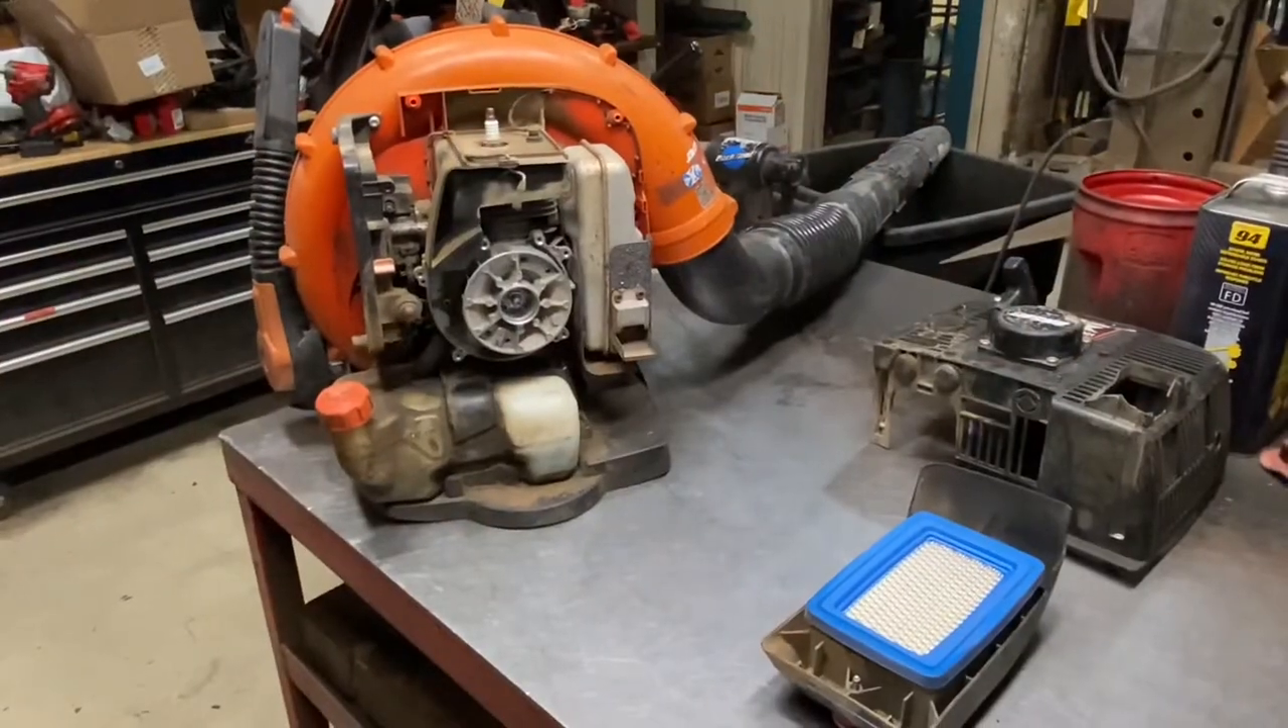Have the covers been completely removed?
Yes.